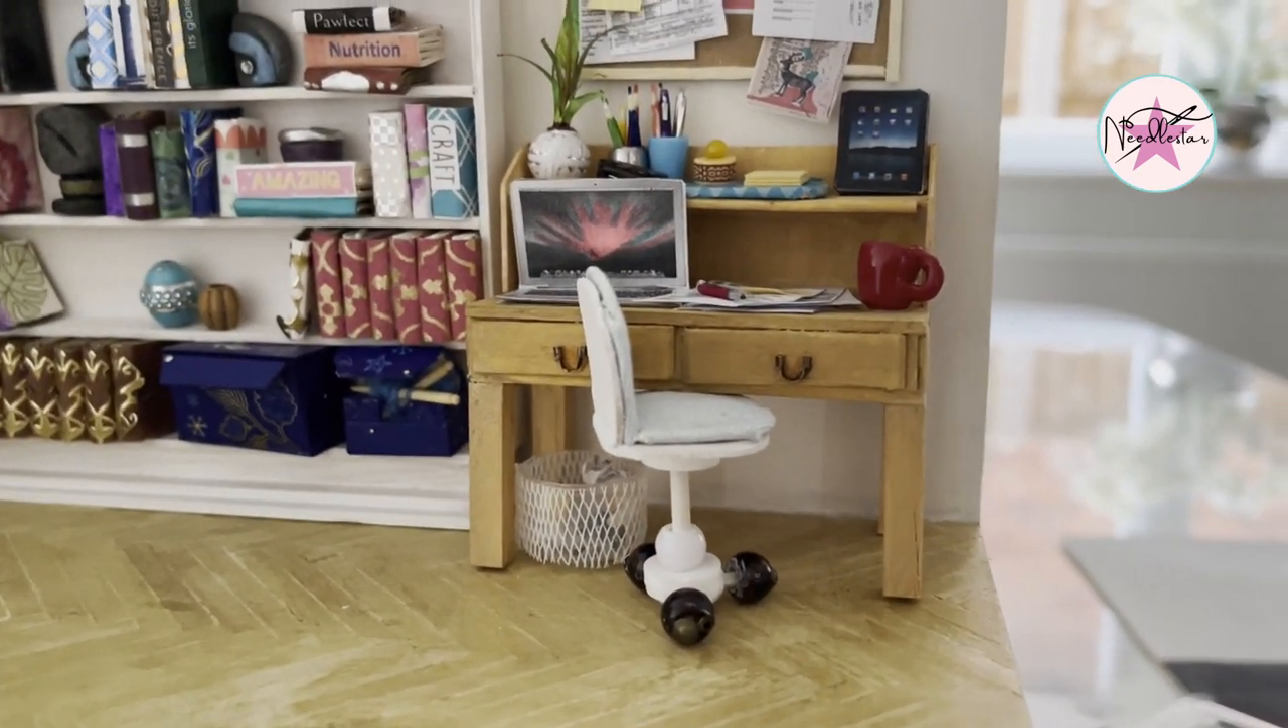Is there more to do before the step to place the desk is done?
No.